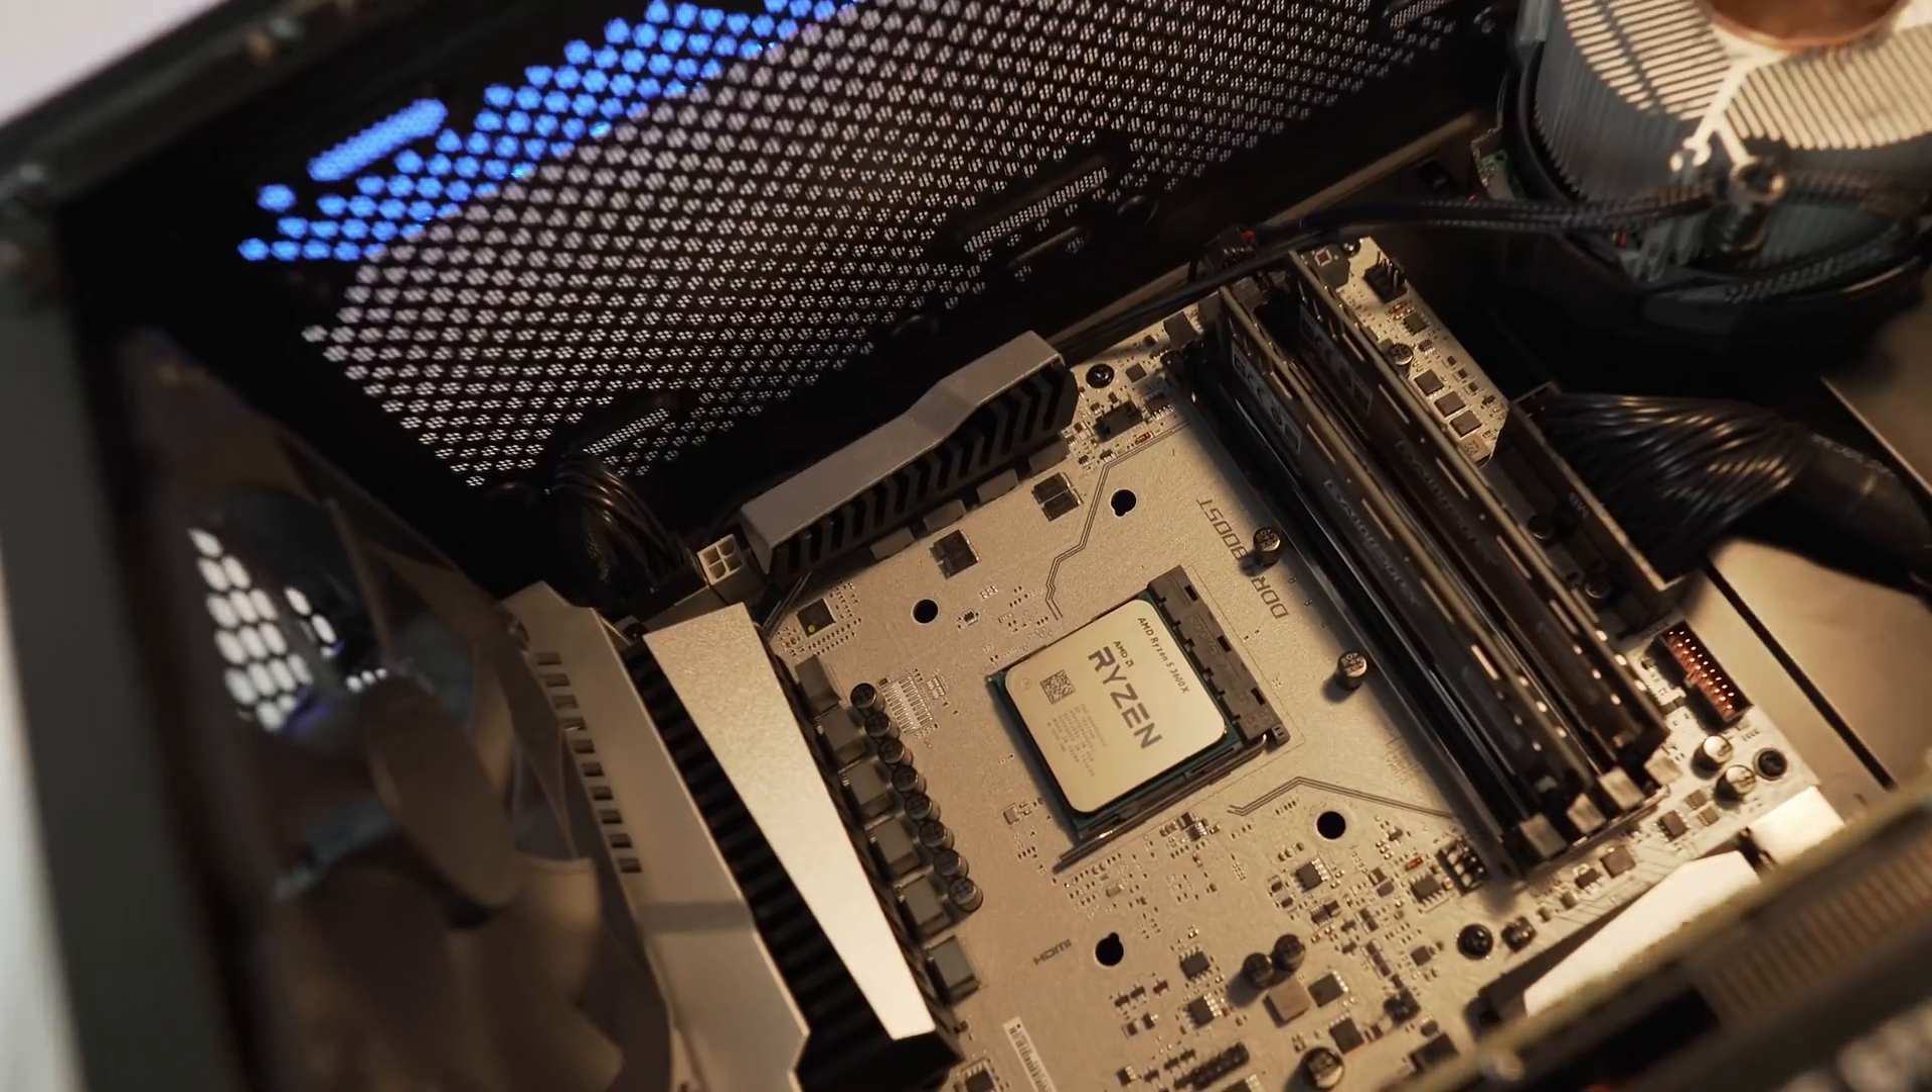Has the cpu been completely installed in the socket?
Yes.